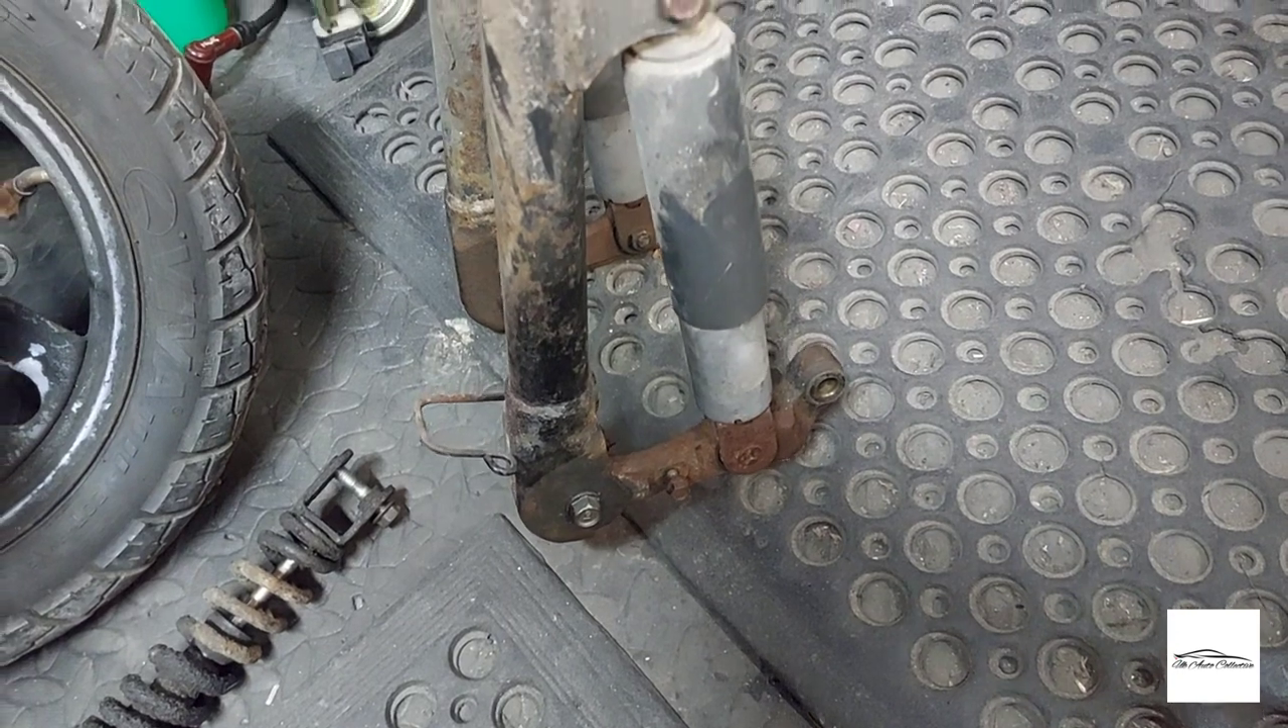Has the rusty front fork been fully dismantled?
No.